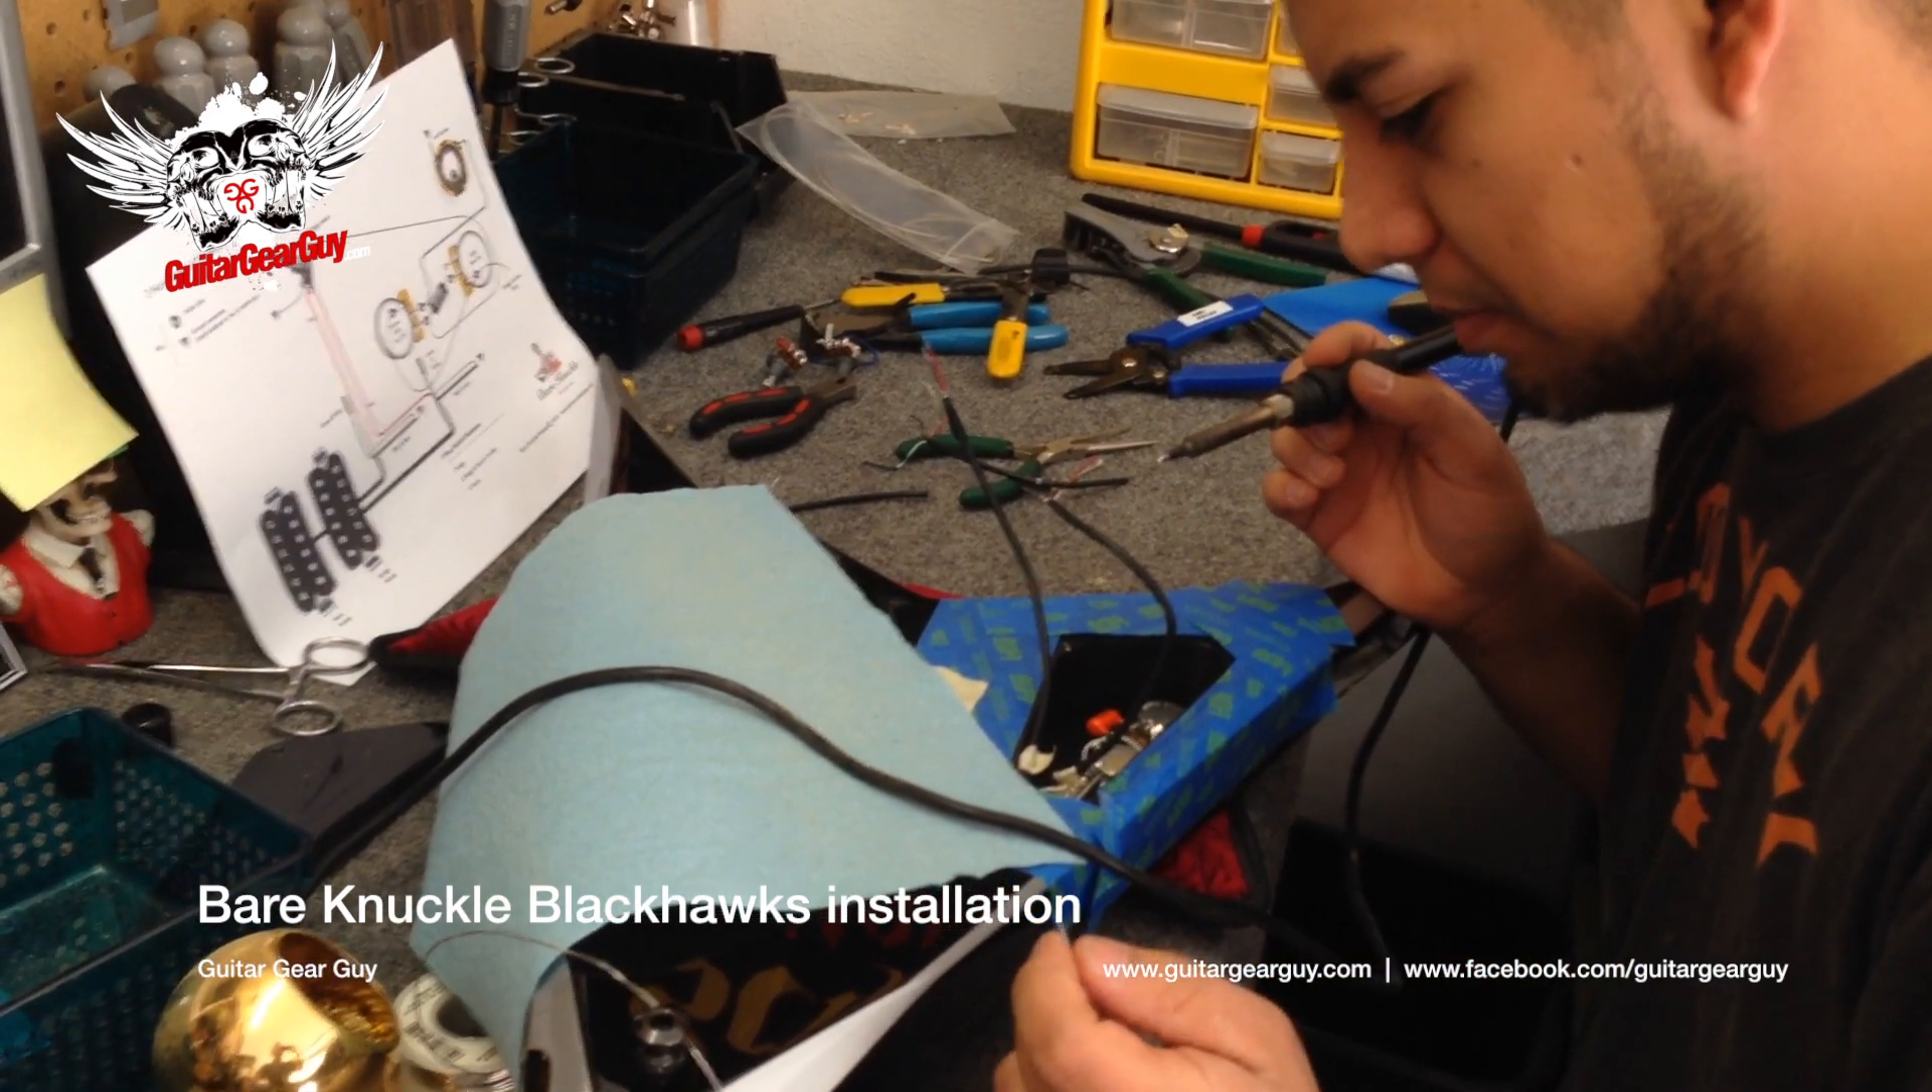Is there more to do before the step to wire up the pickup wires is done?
Yes.